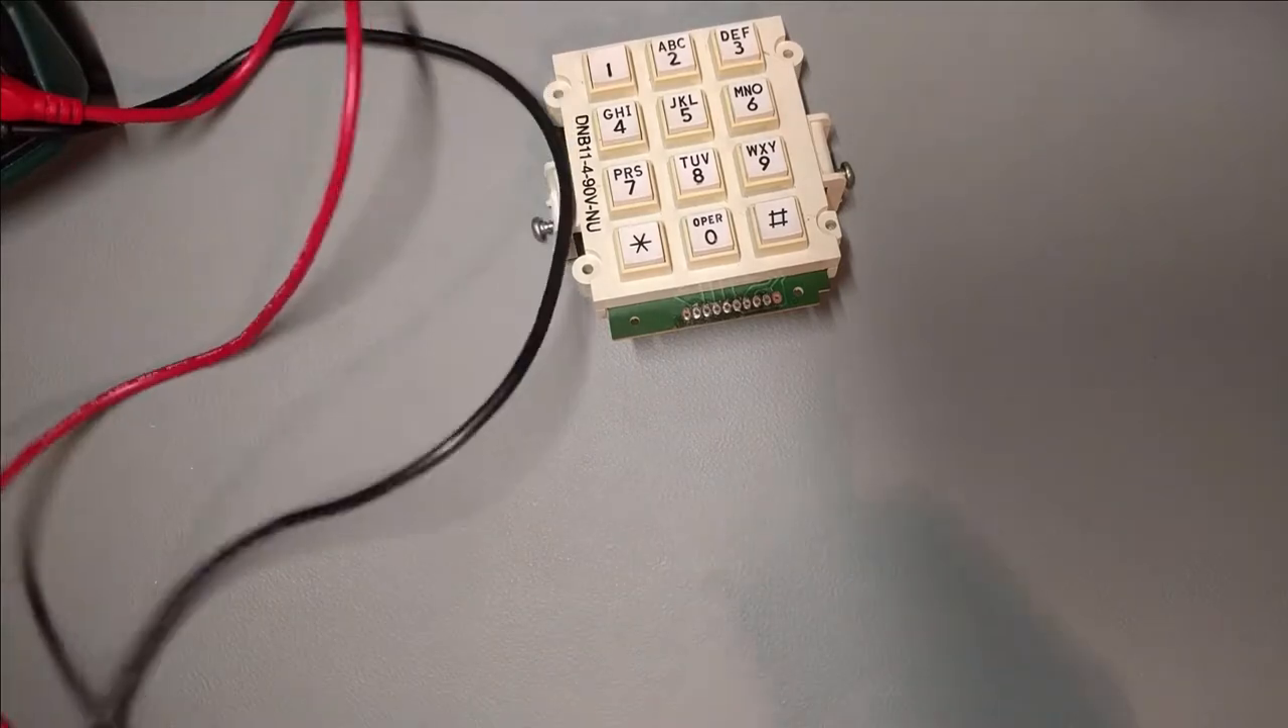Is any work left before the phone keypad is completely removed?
No.